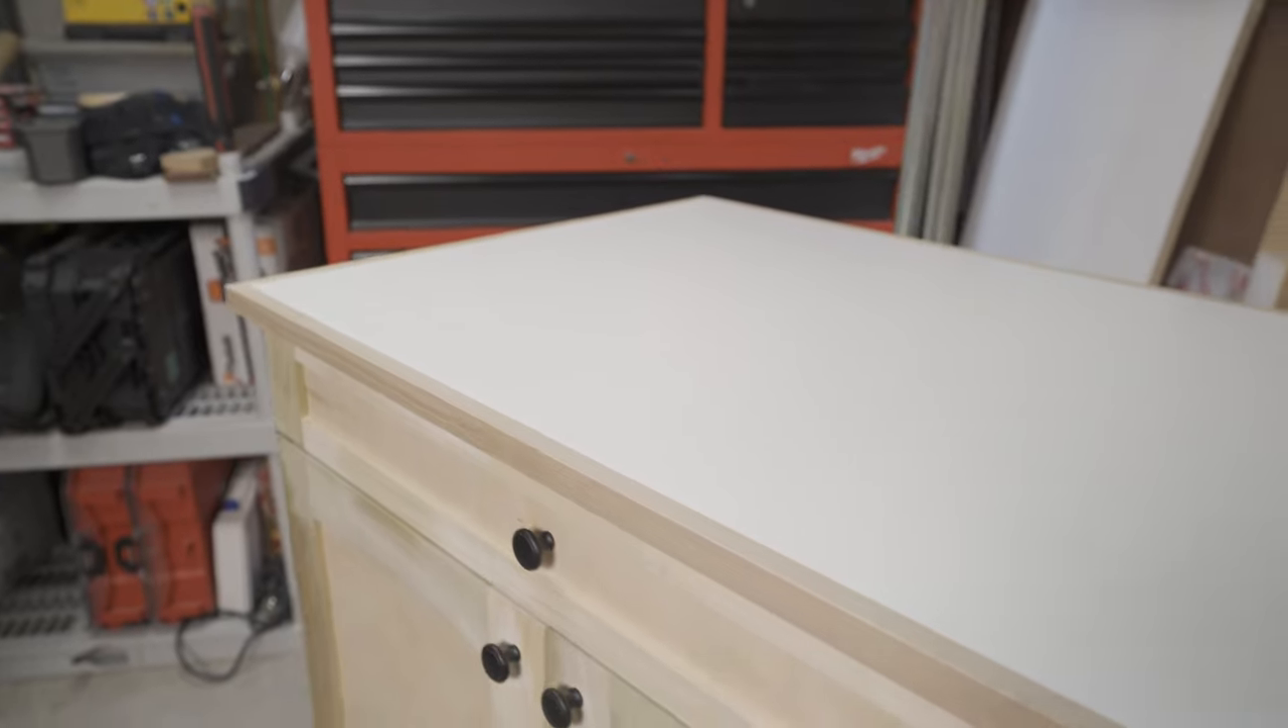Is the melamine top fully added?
Yes.